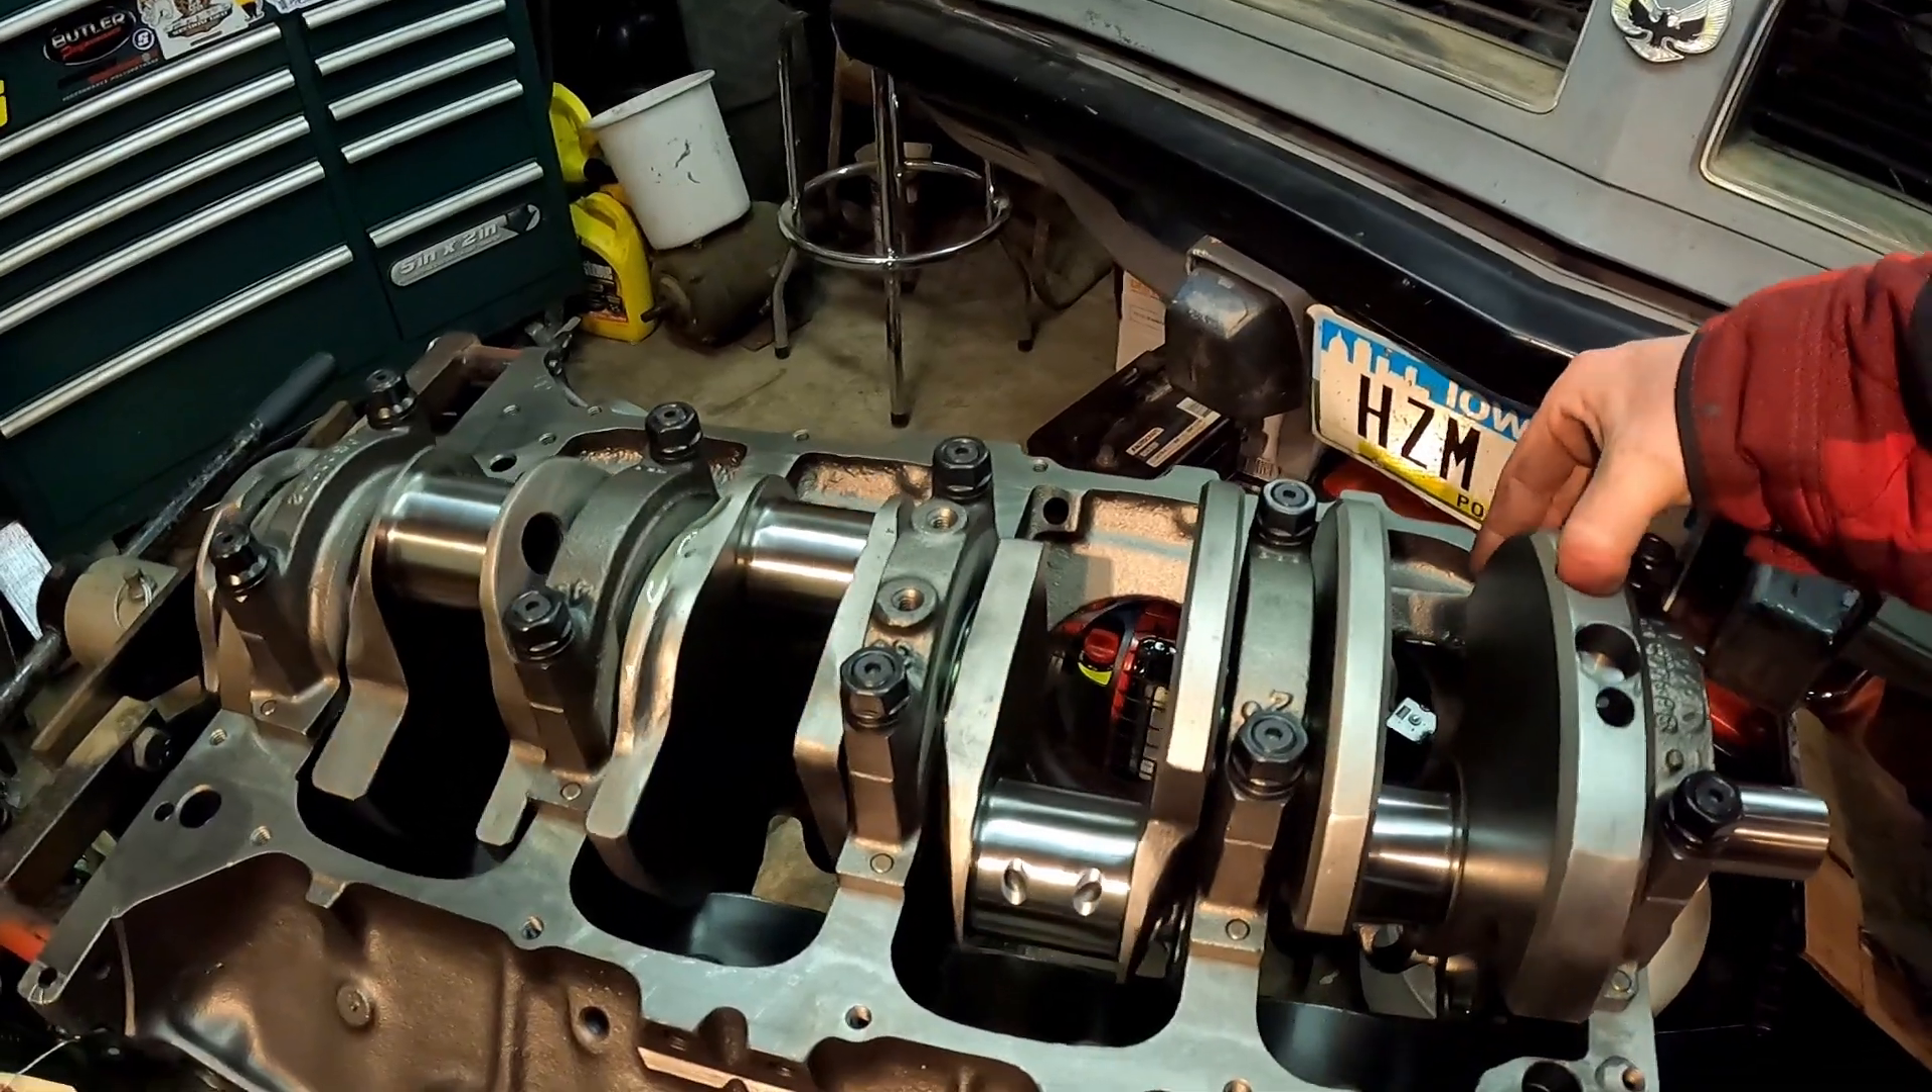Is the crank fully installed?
Yes.